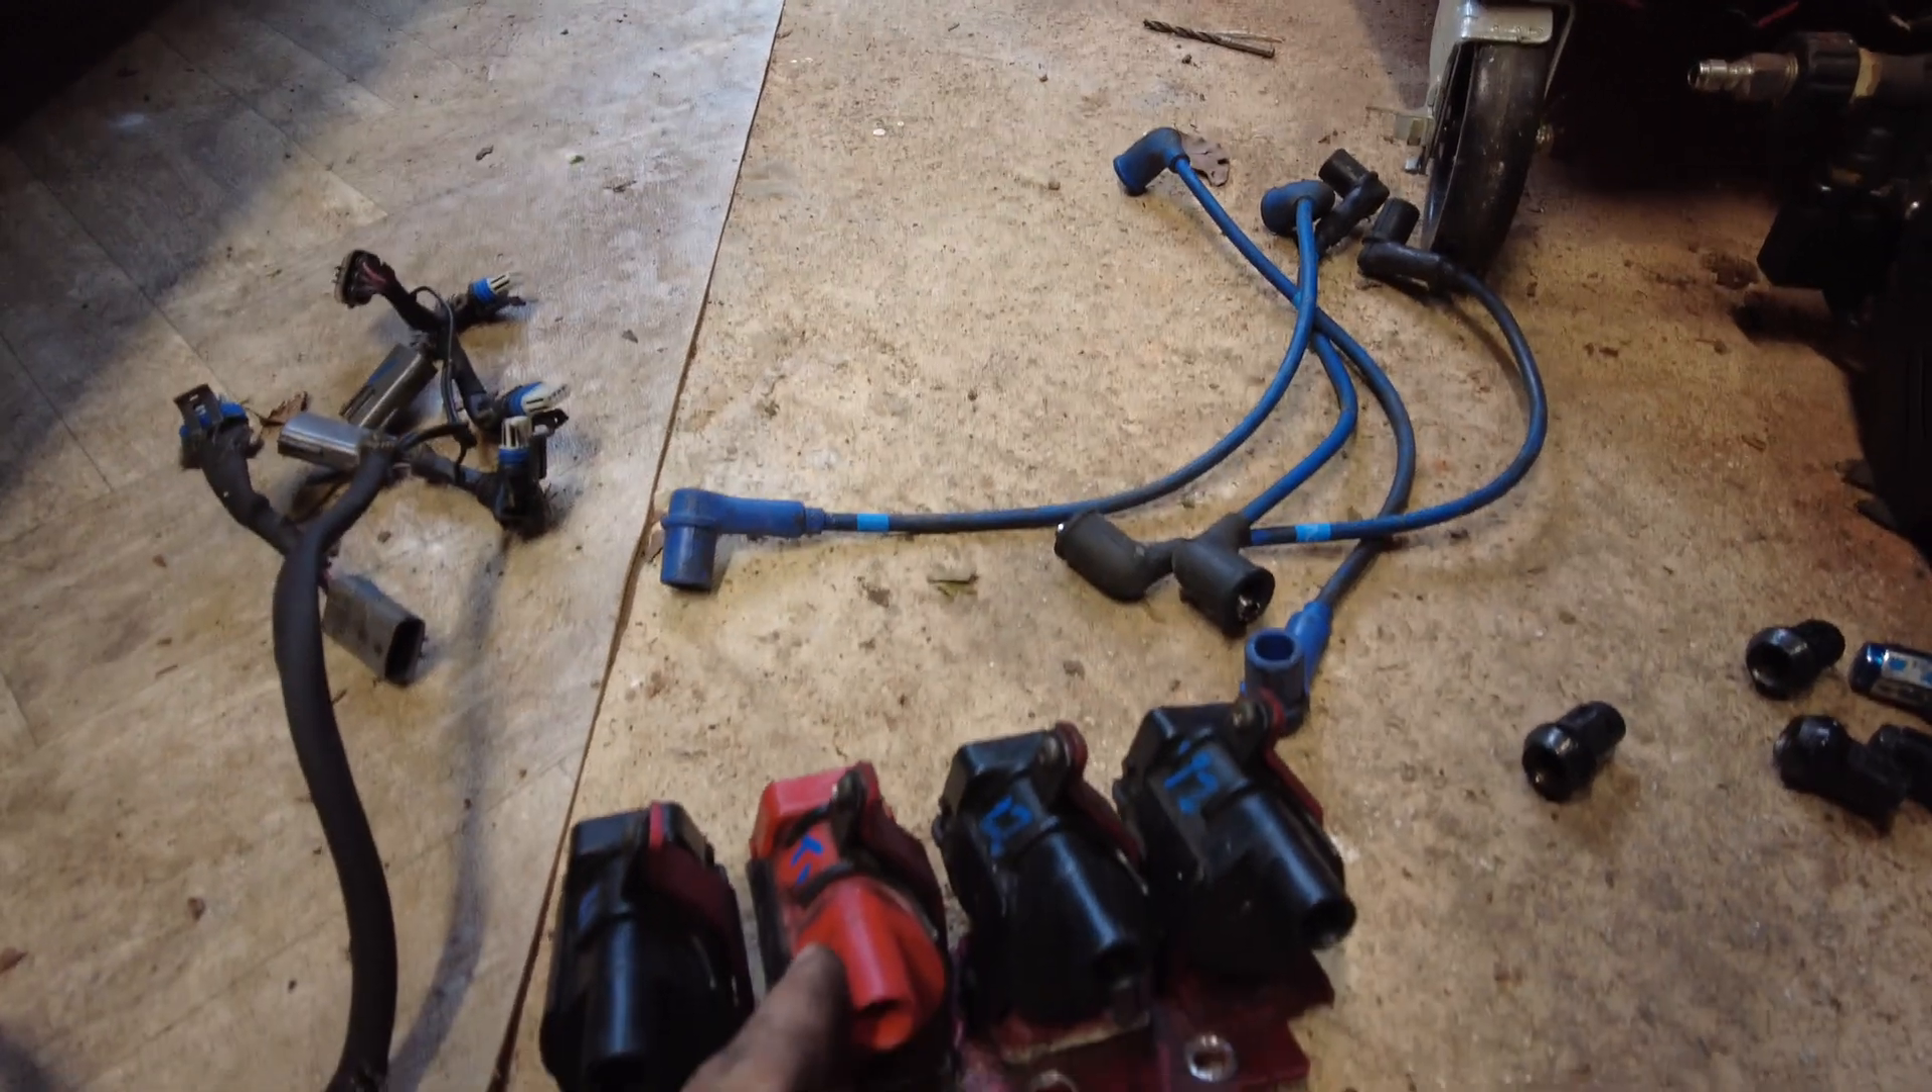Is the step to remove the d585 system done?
Yes.